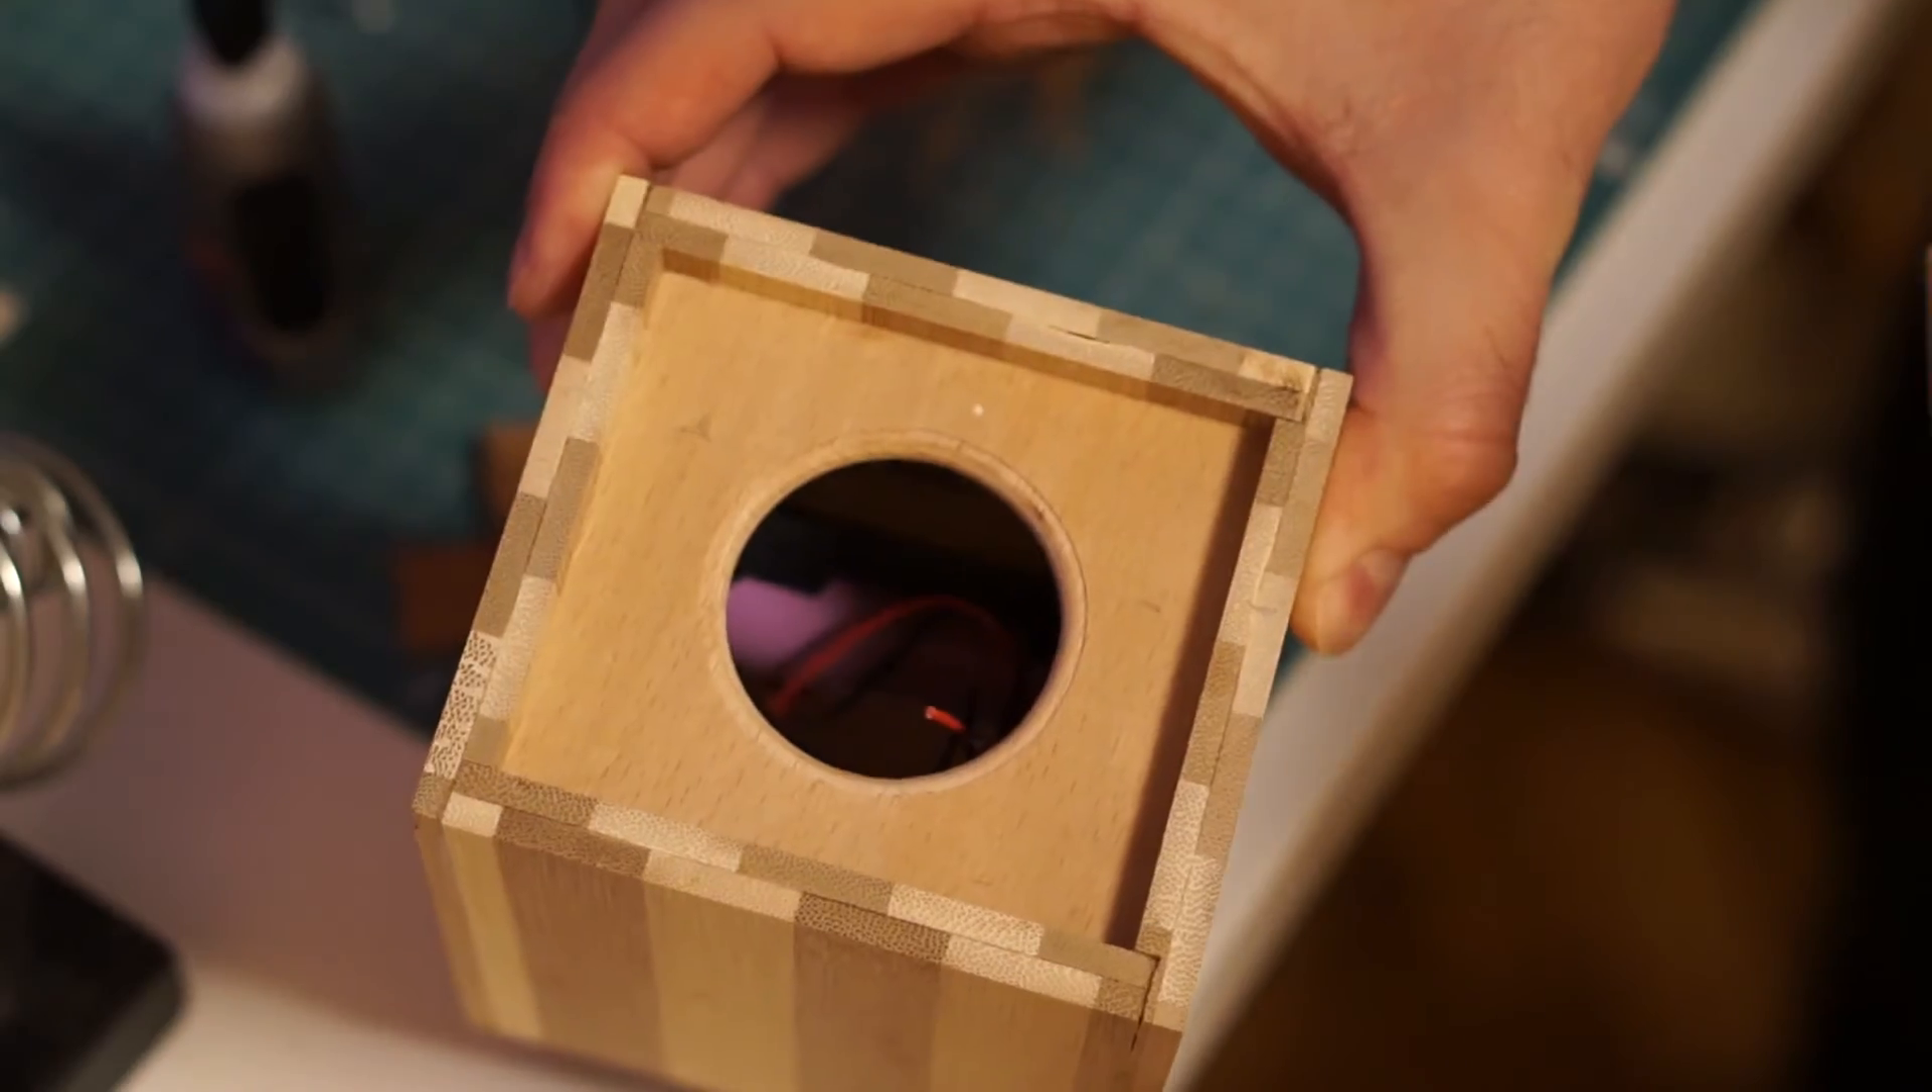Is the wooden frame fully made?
Yes.